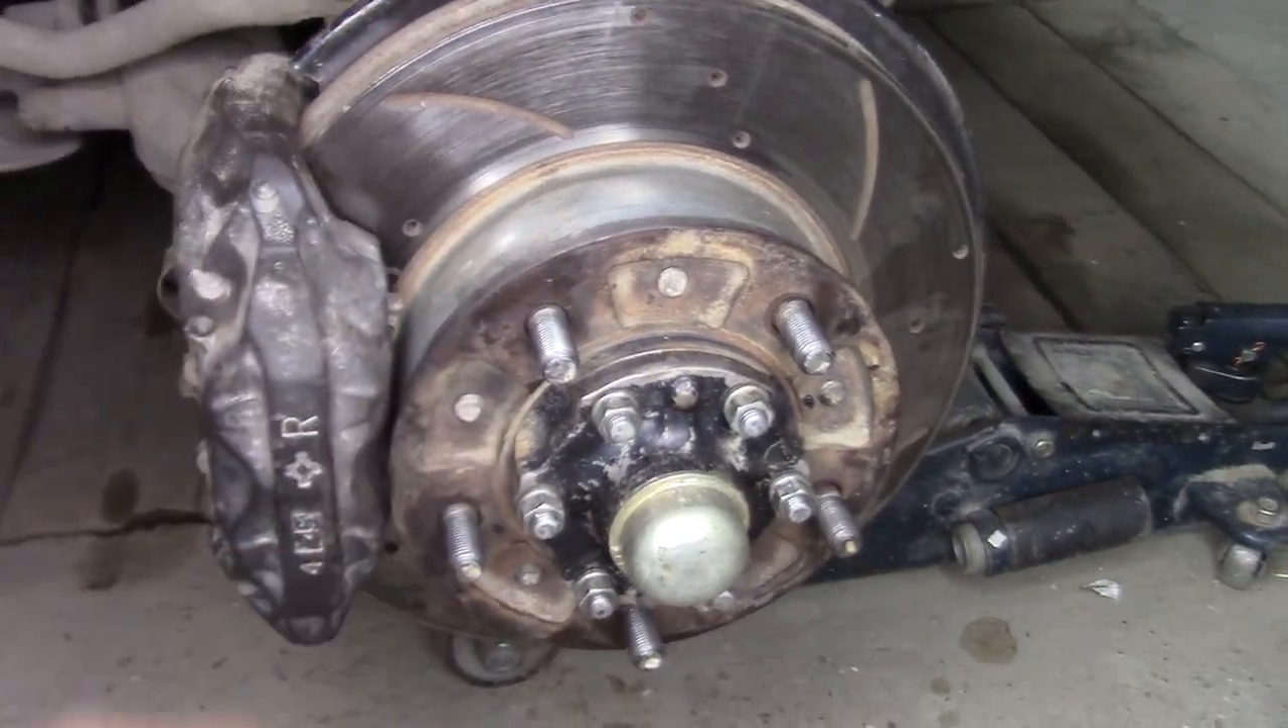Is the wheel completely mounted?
No.